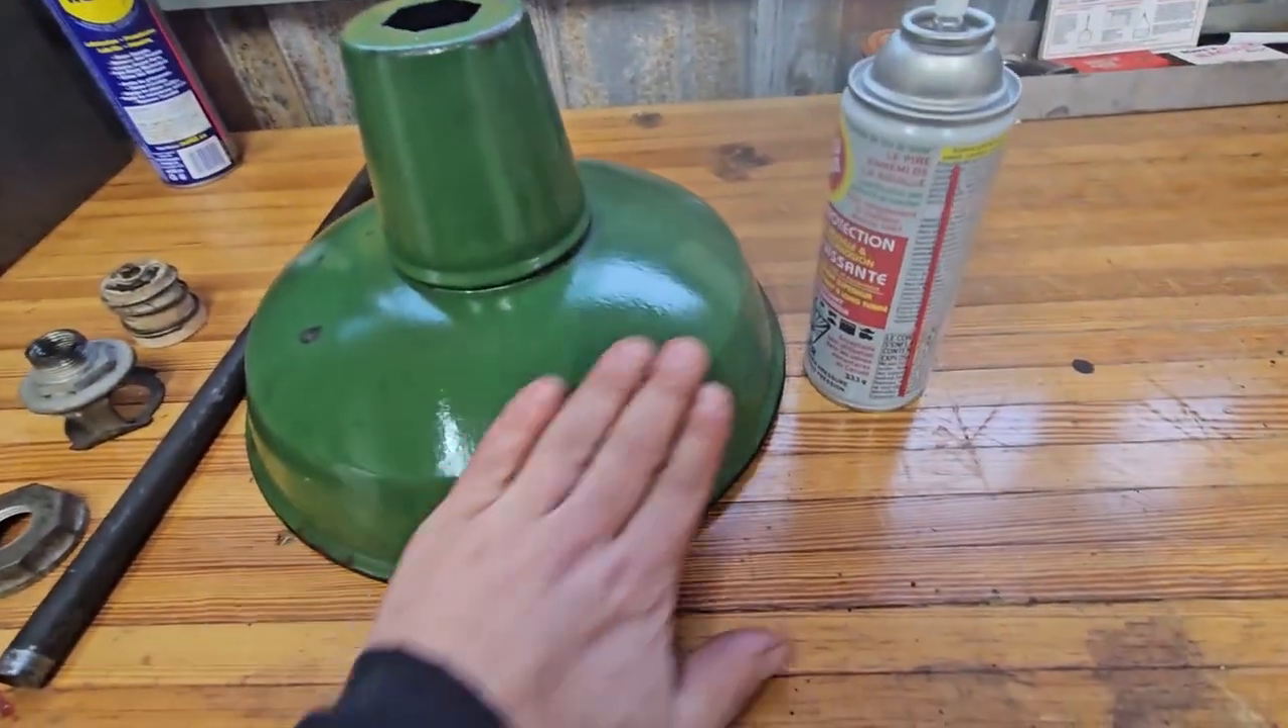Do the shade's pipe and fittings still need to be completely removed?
No.